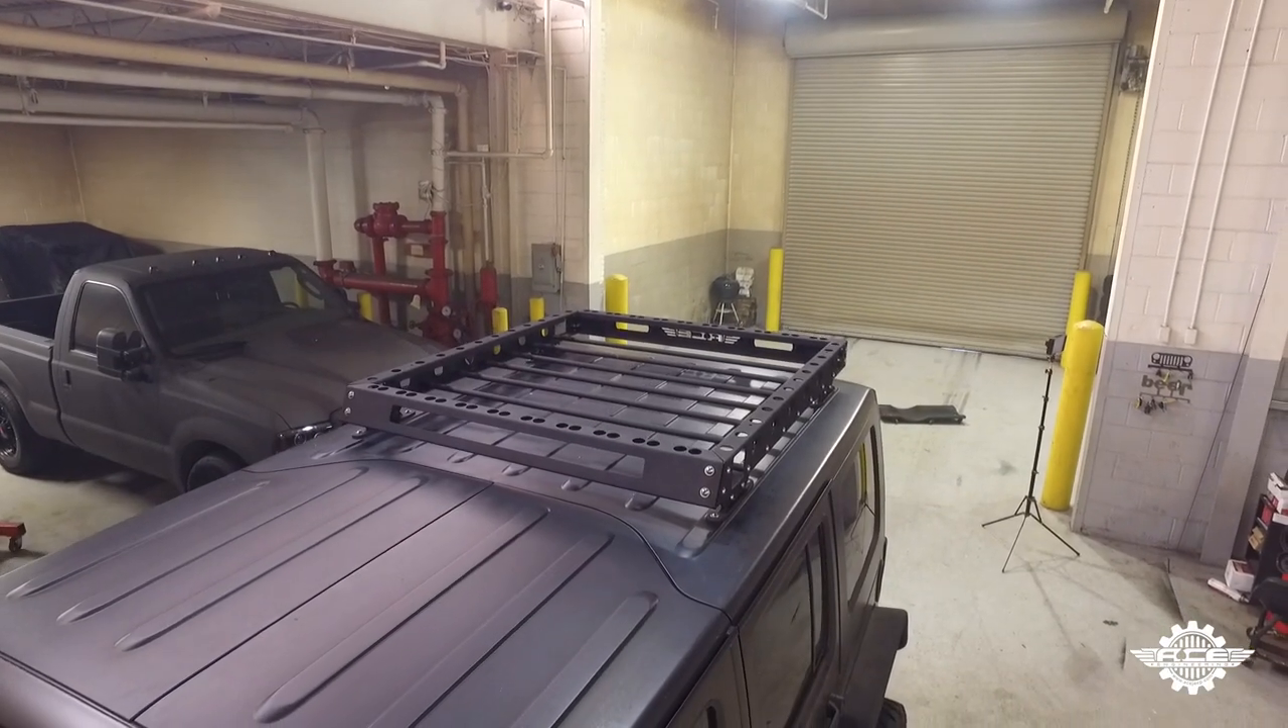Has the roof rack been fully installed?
Yes.